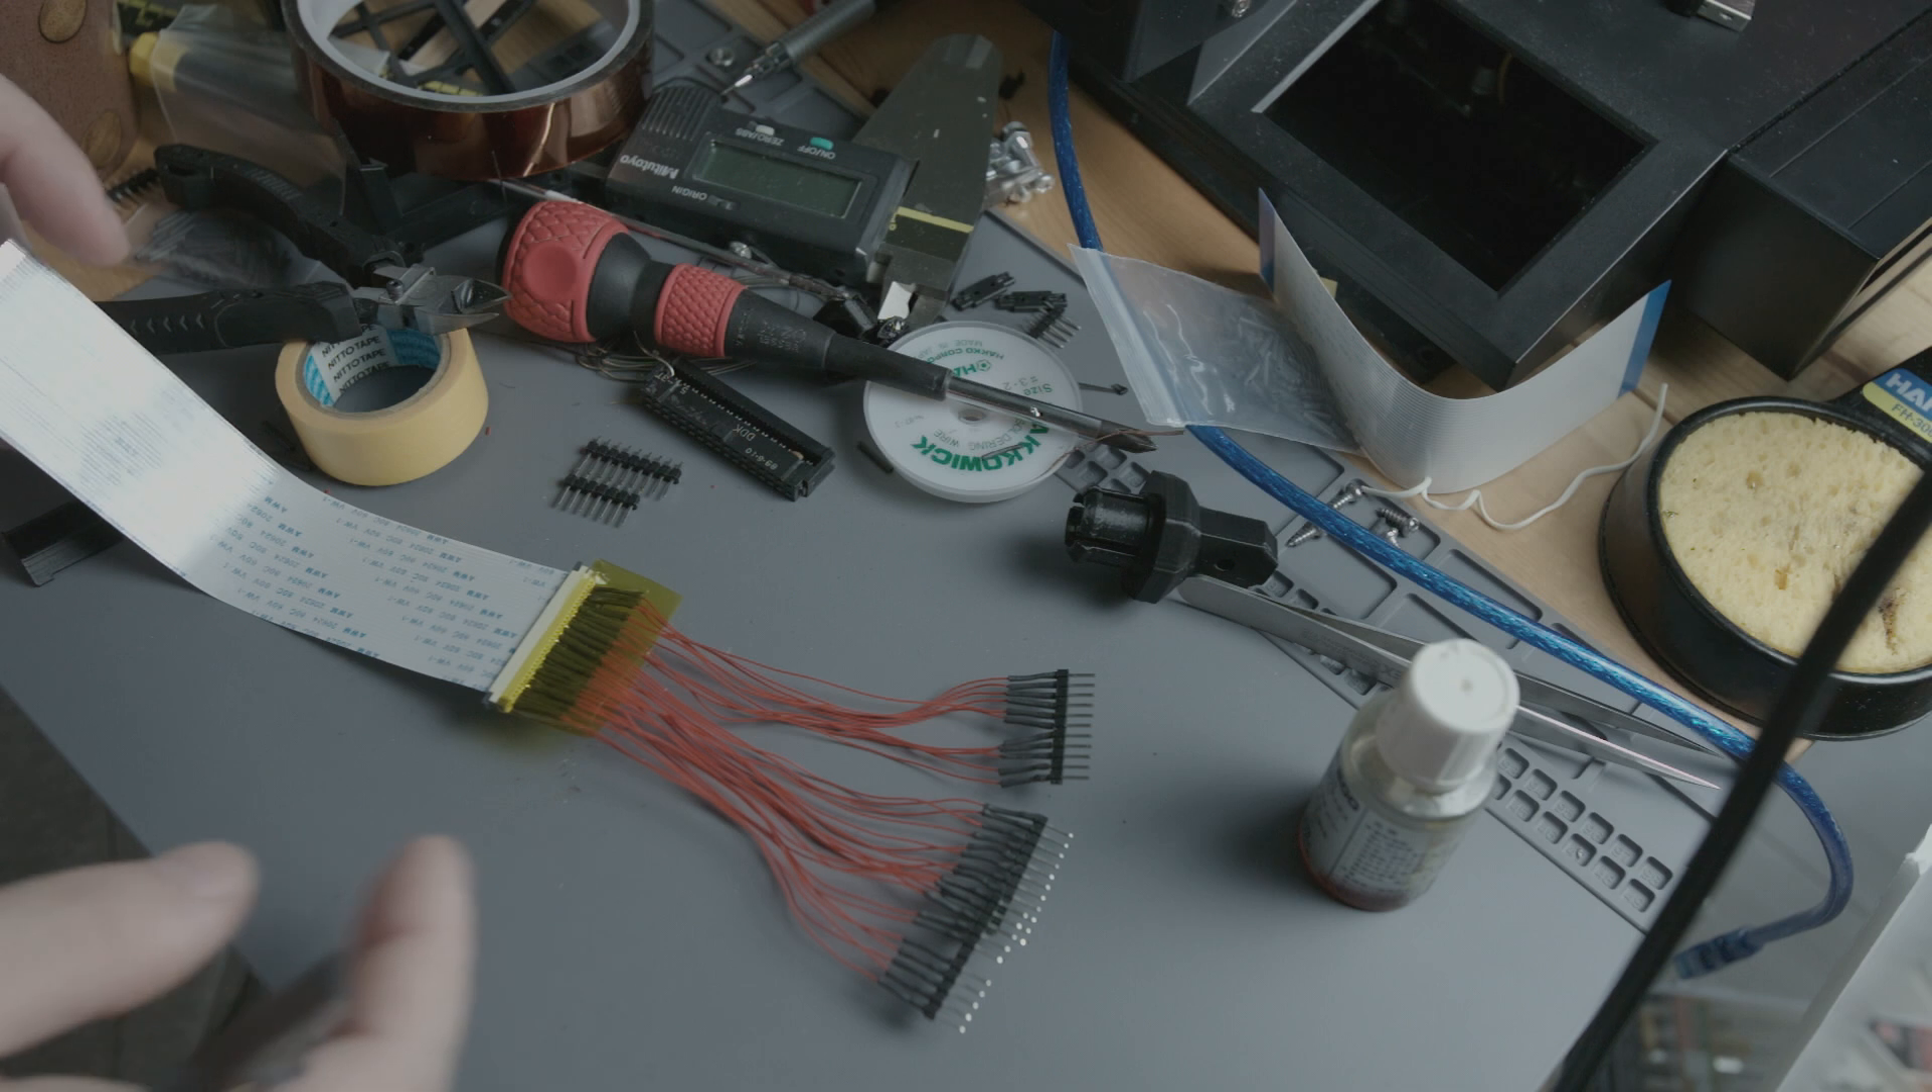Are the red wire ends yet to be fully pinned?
No.